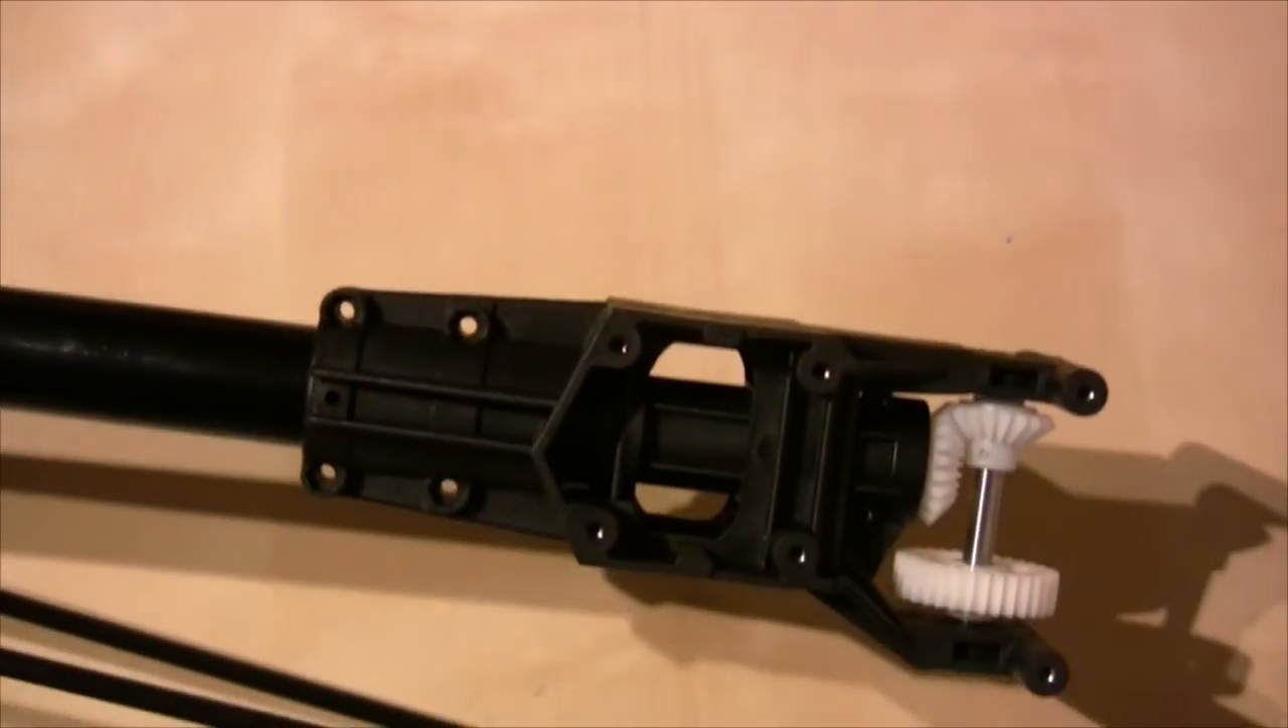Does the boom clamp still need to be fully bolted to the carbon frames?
Yes.